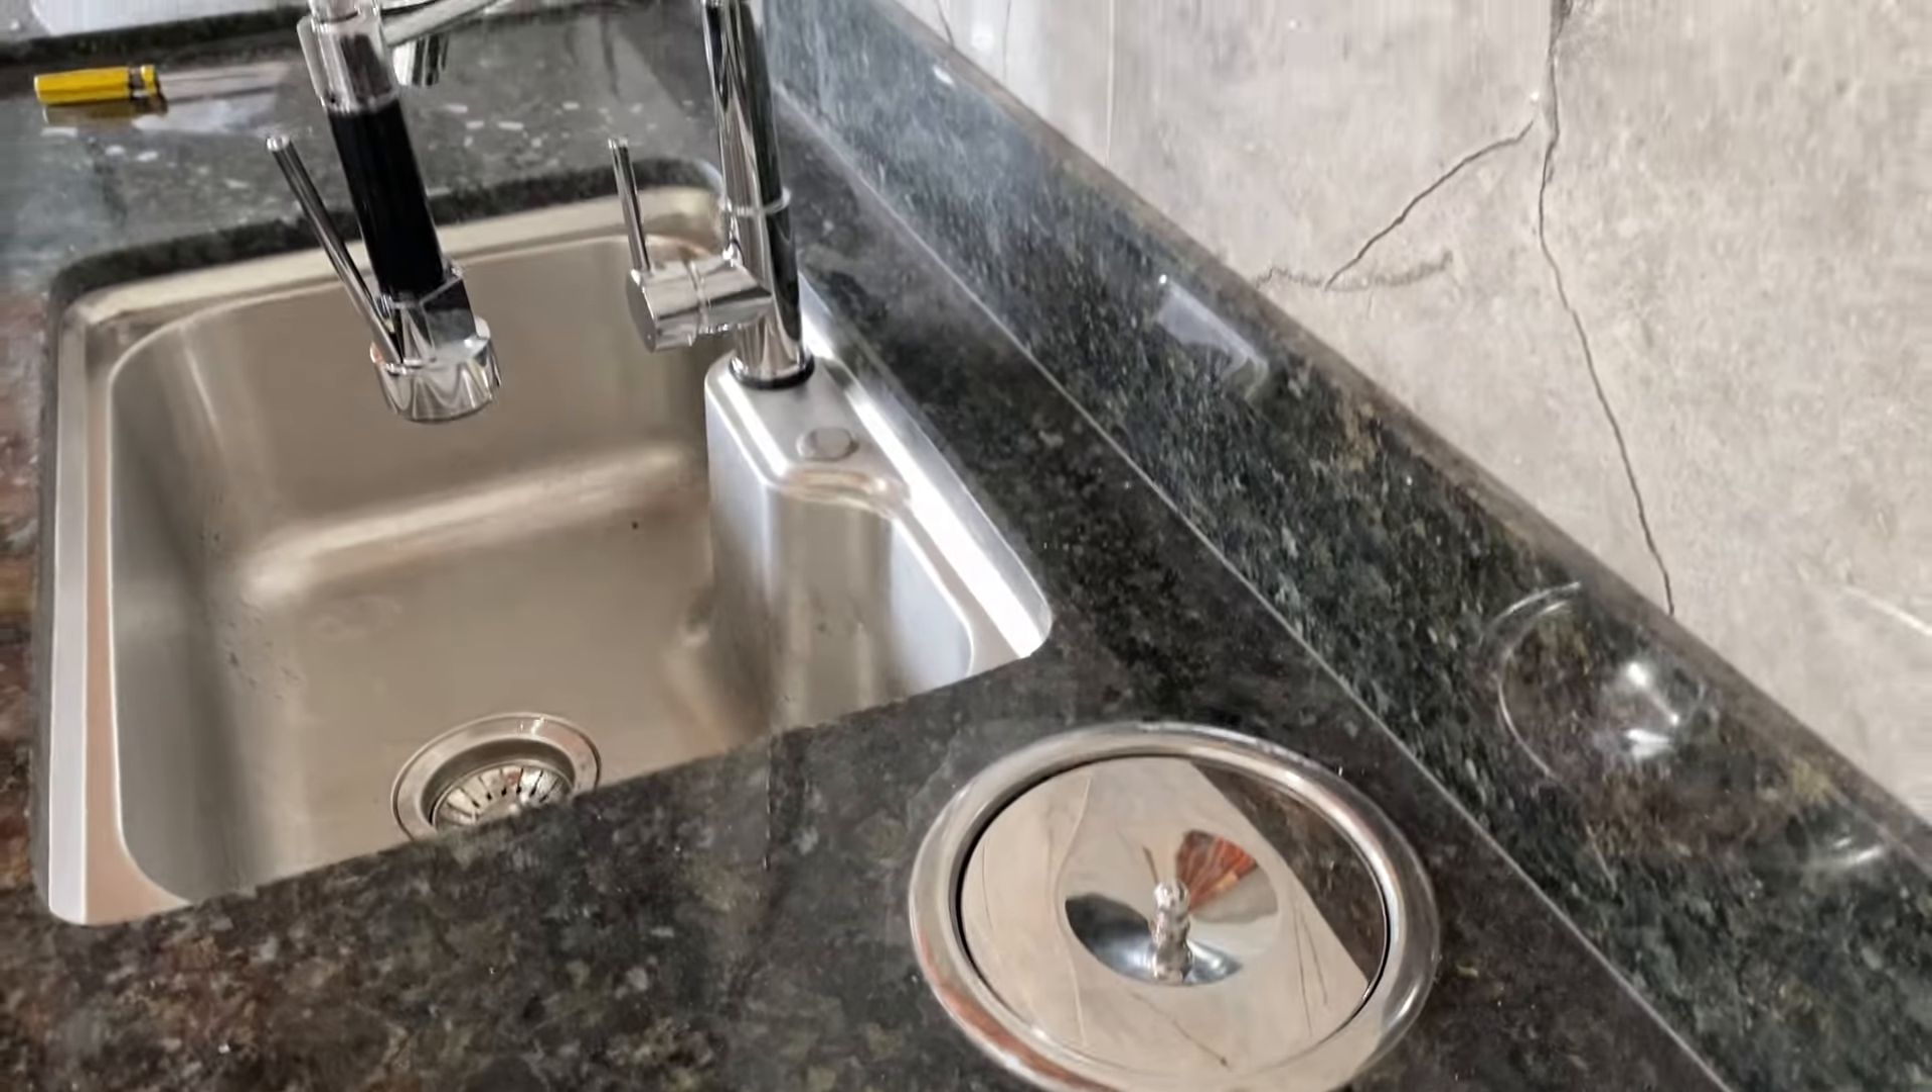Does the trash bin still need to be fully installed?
No.